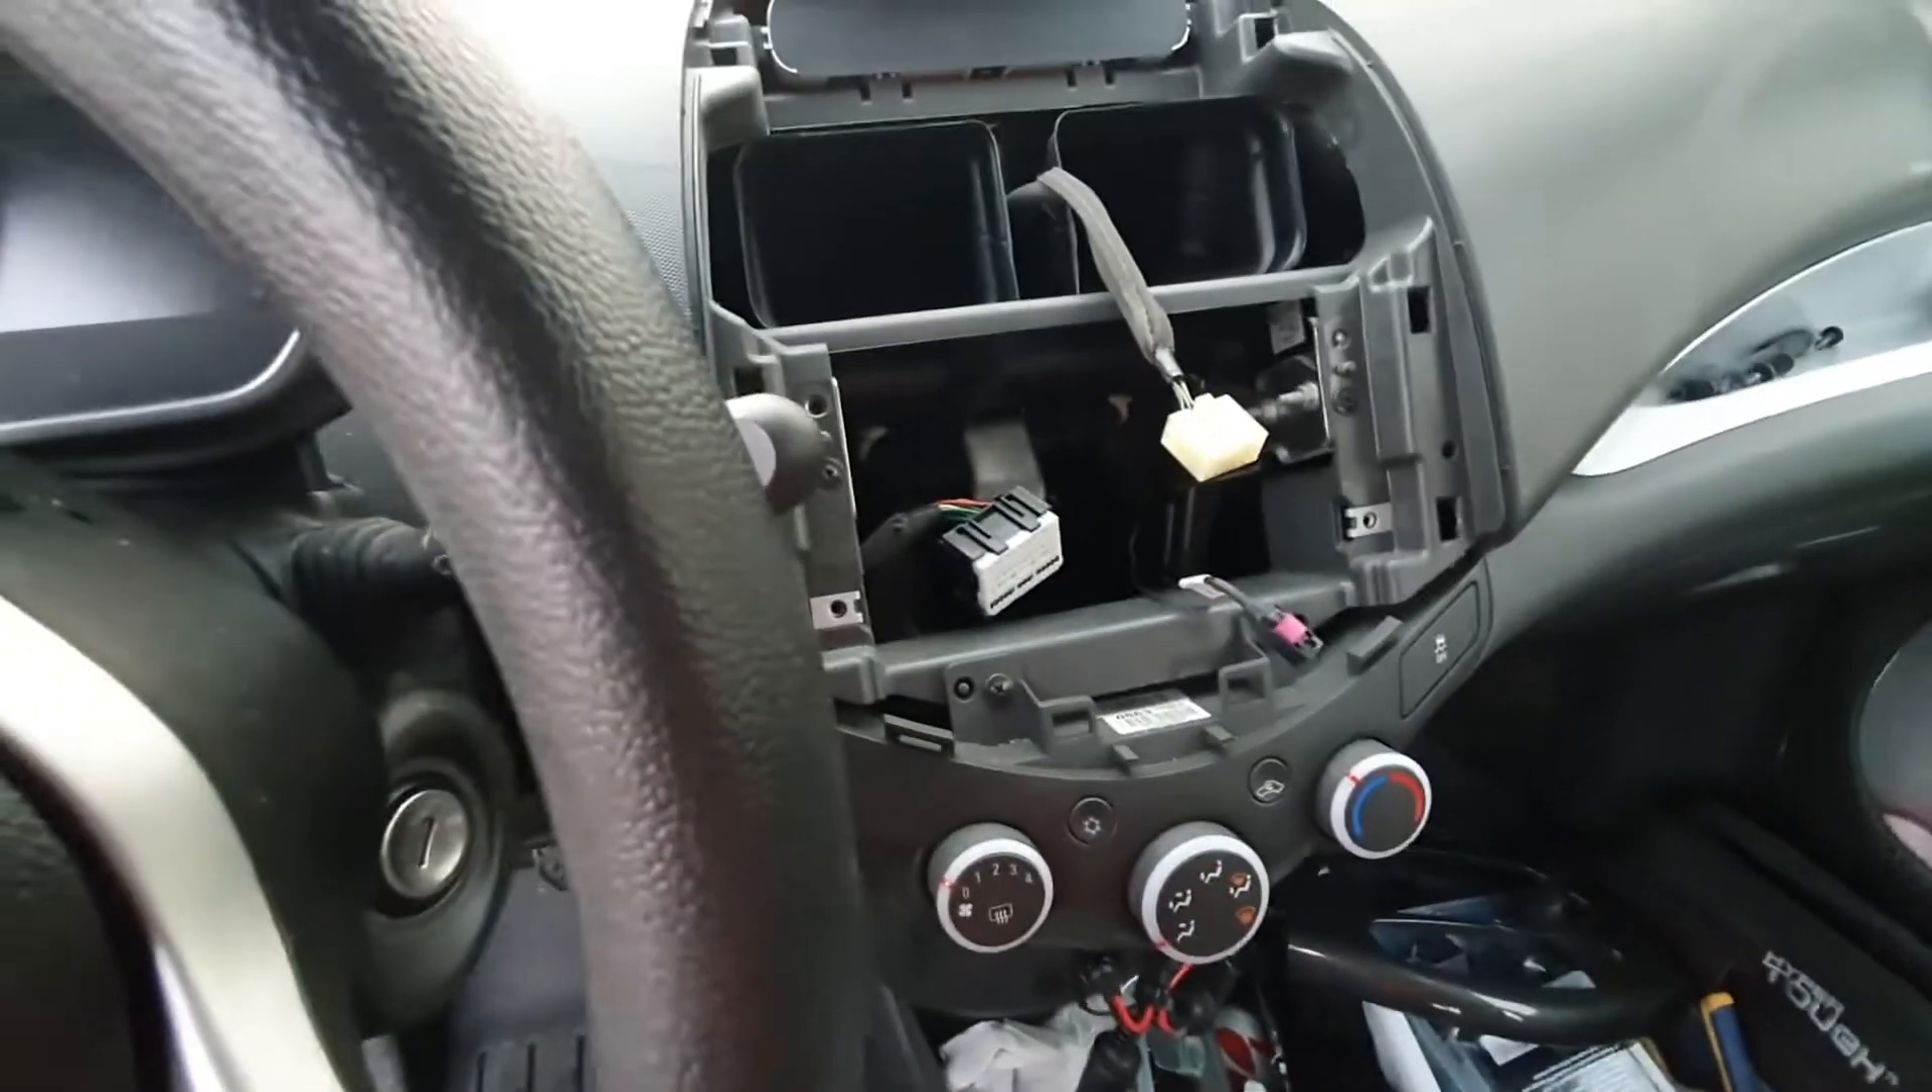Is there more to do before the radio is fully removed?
No.